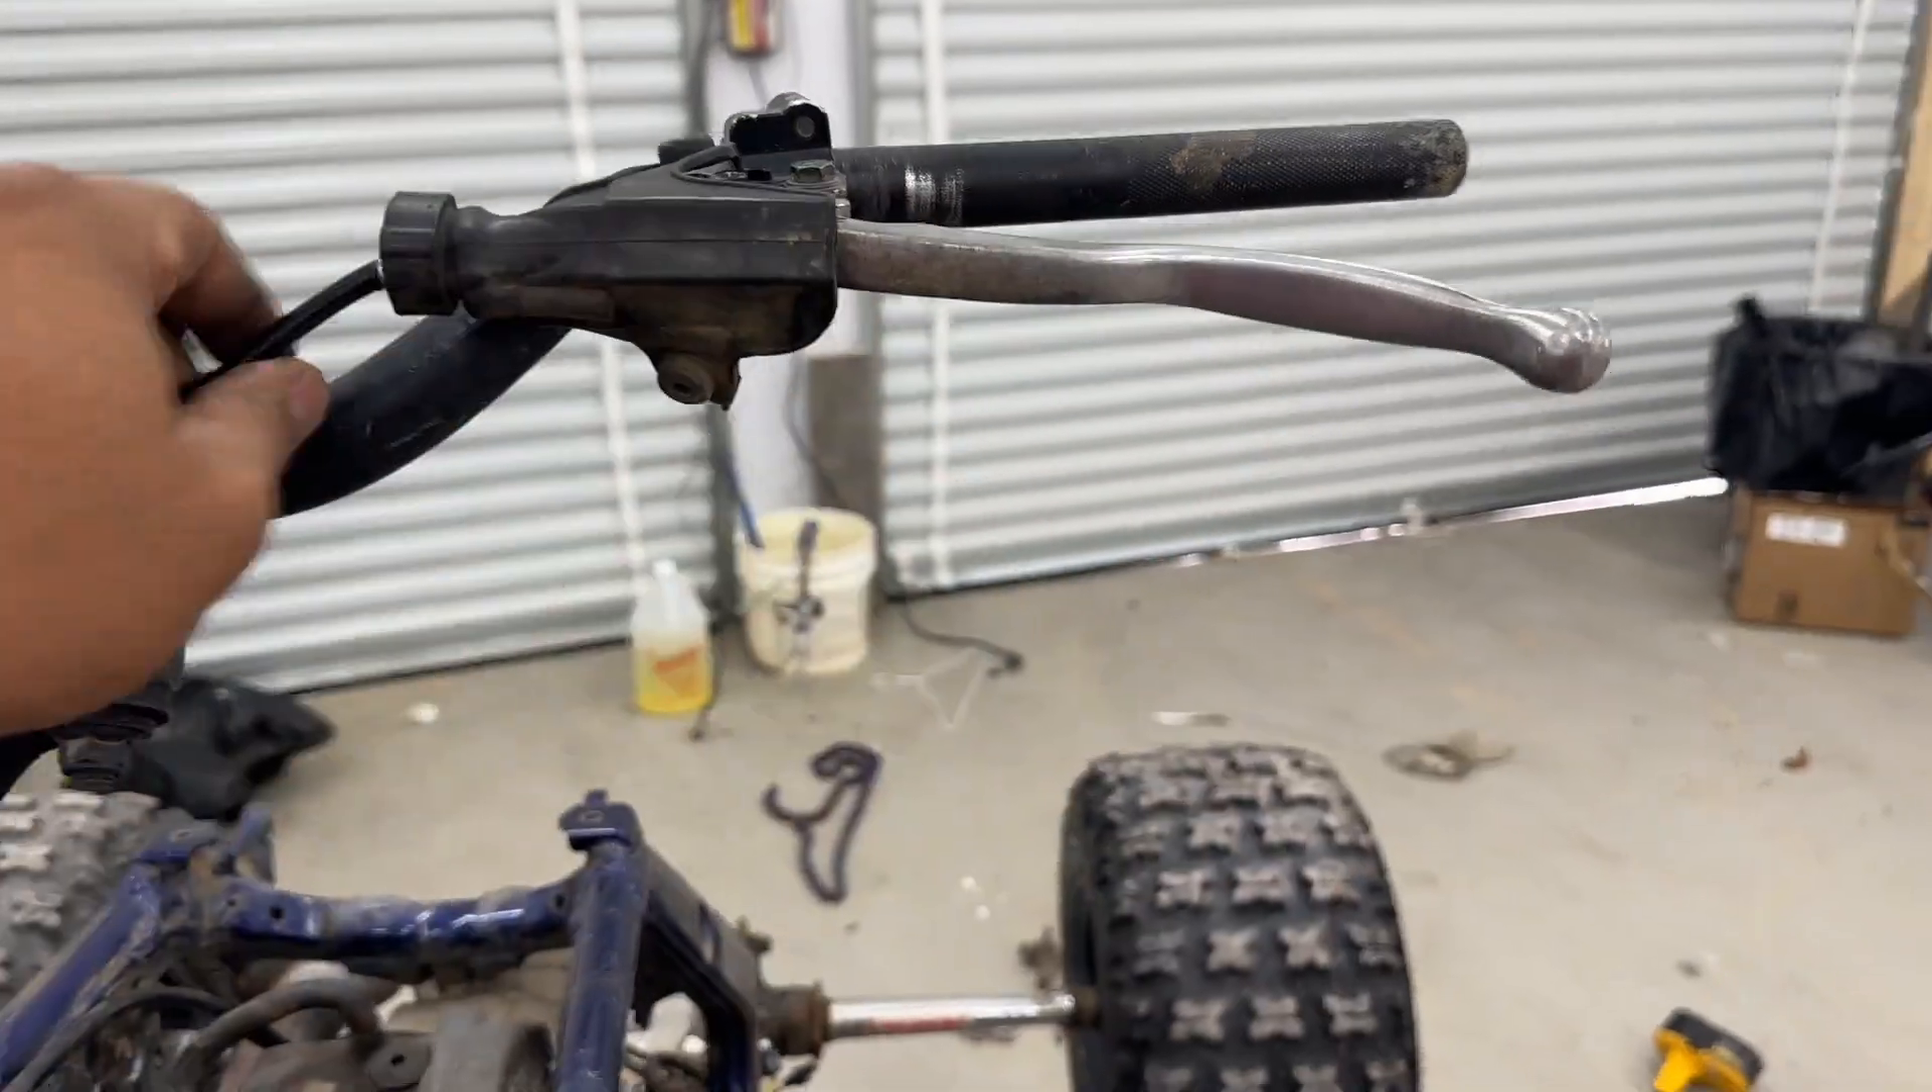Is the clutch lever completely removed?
No.